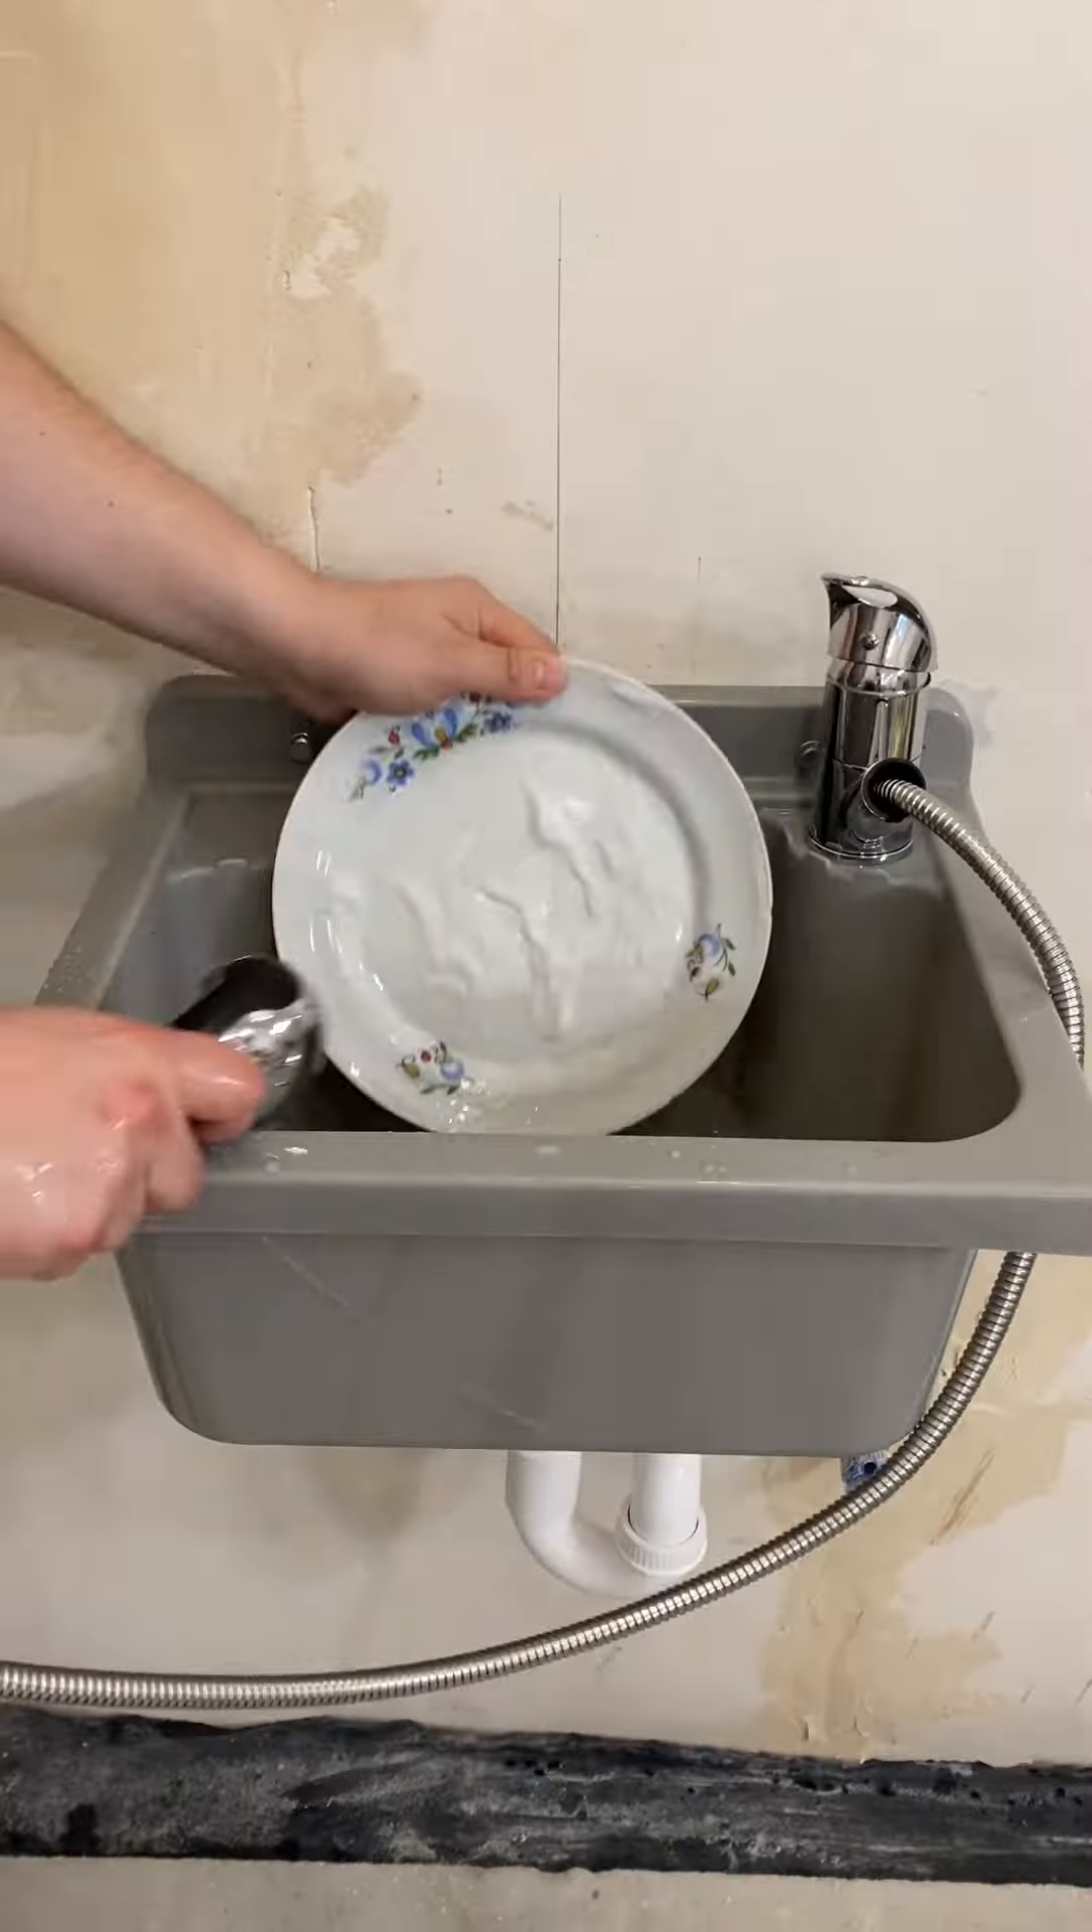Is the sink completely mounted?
Yes.